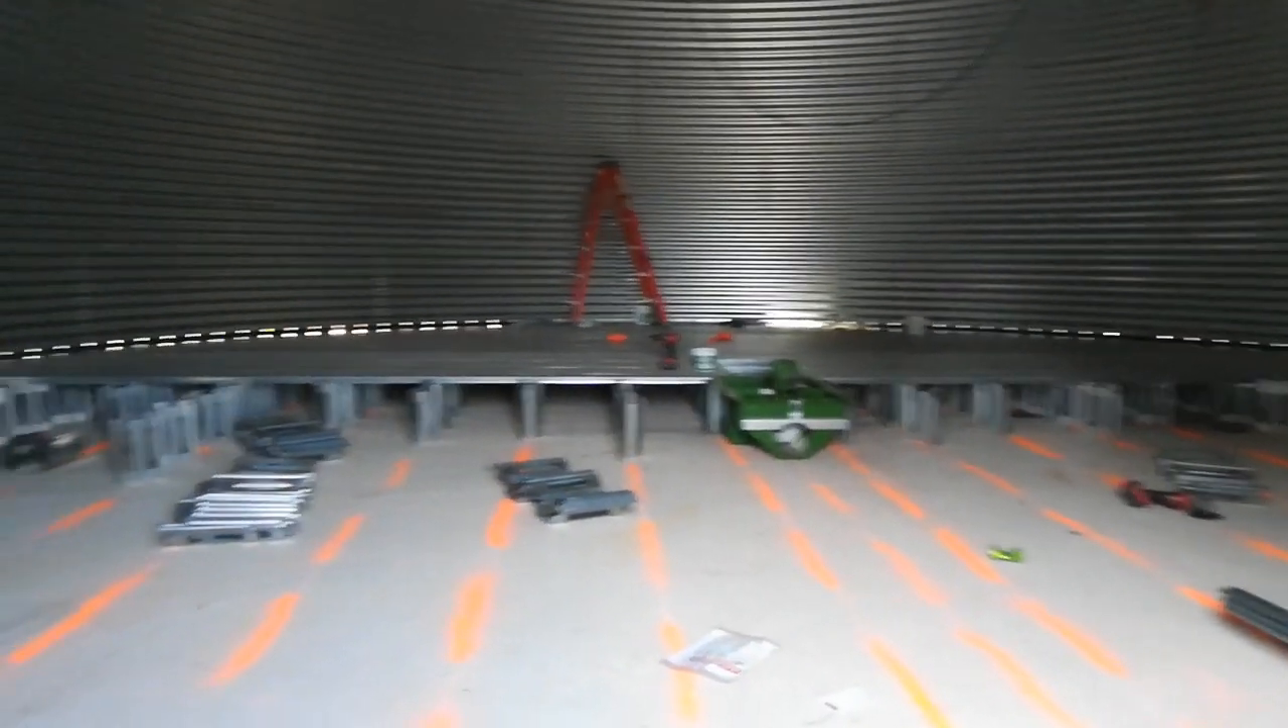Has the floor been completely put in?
No.